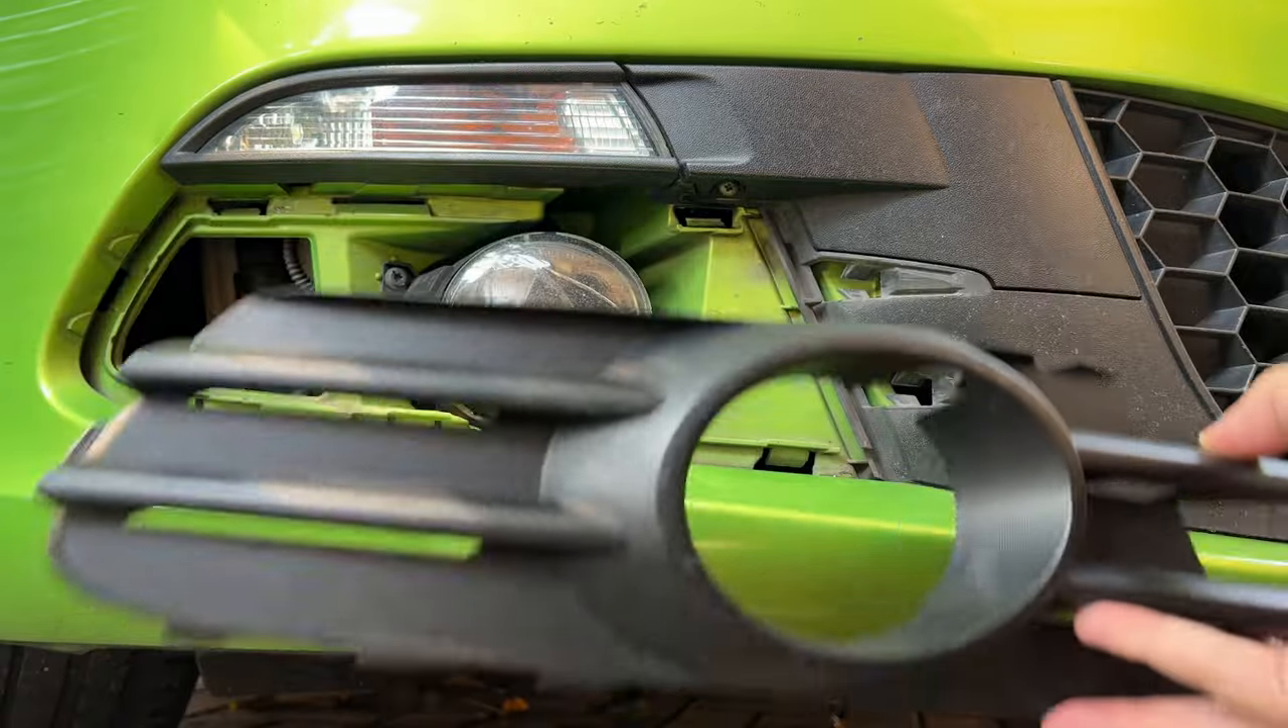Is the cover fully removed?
Yes.